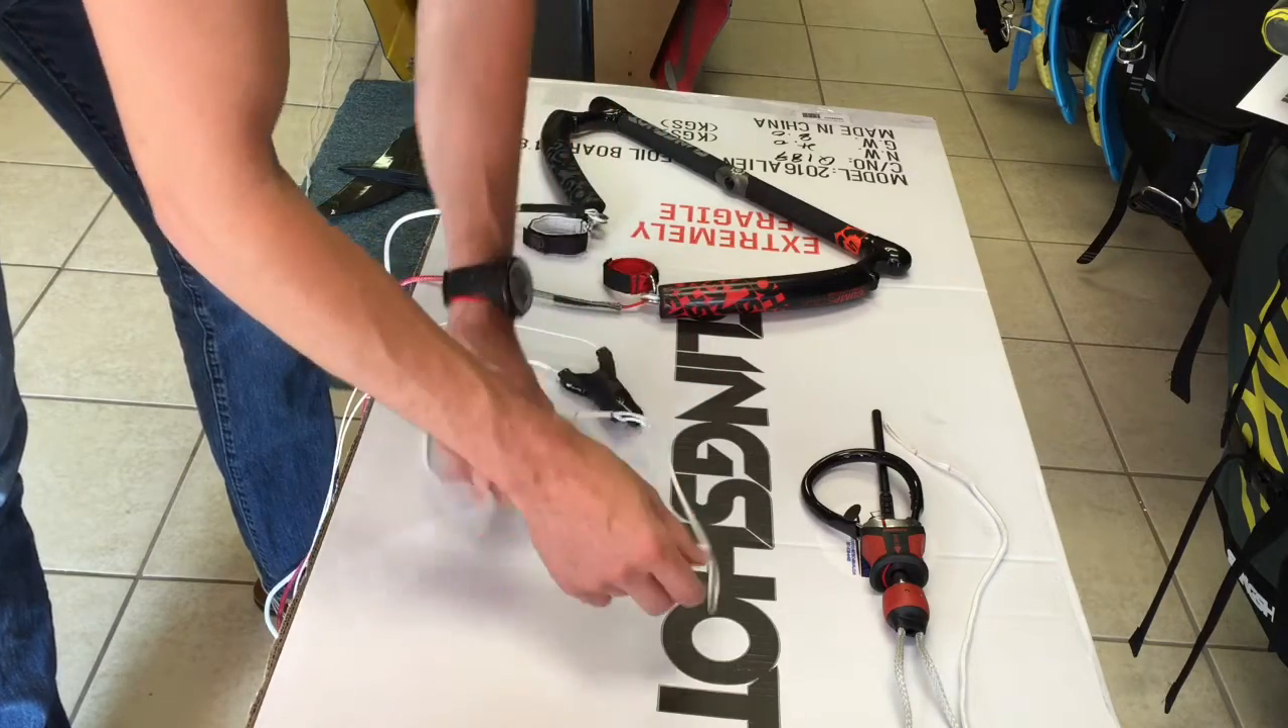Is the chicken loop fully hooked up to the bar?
No.